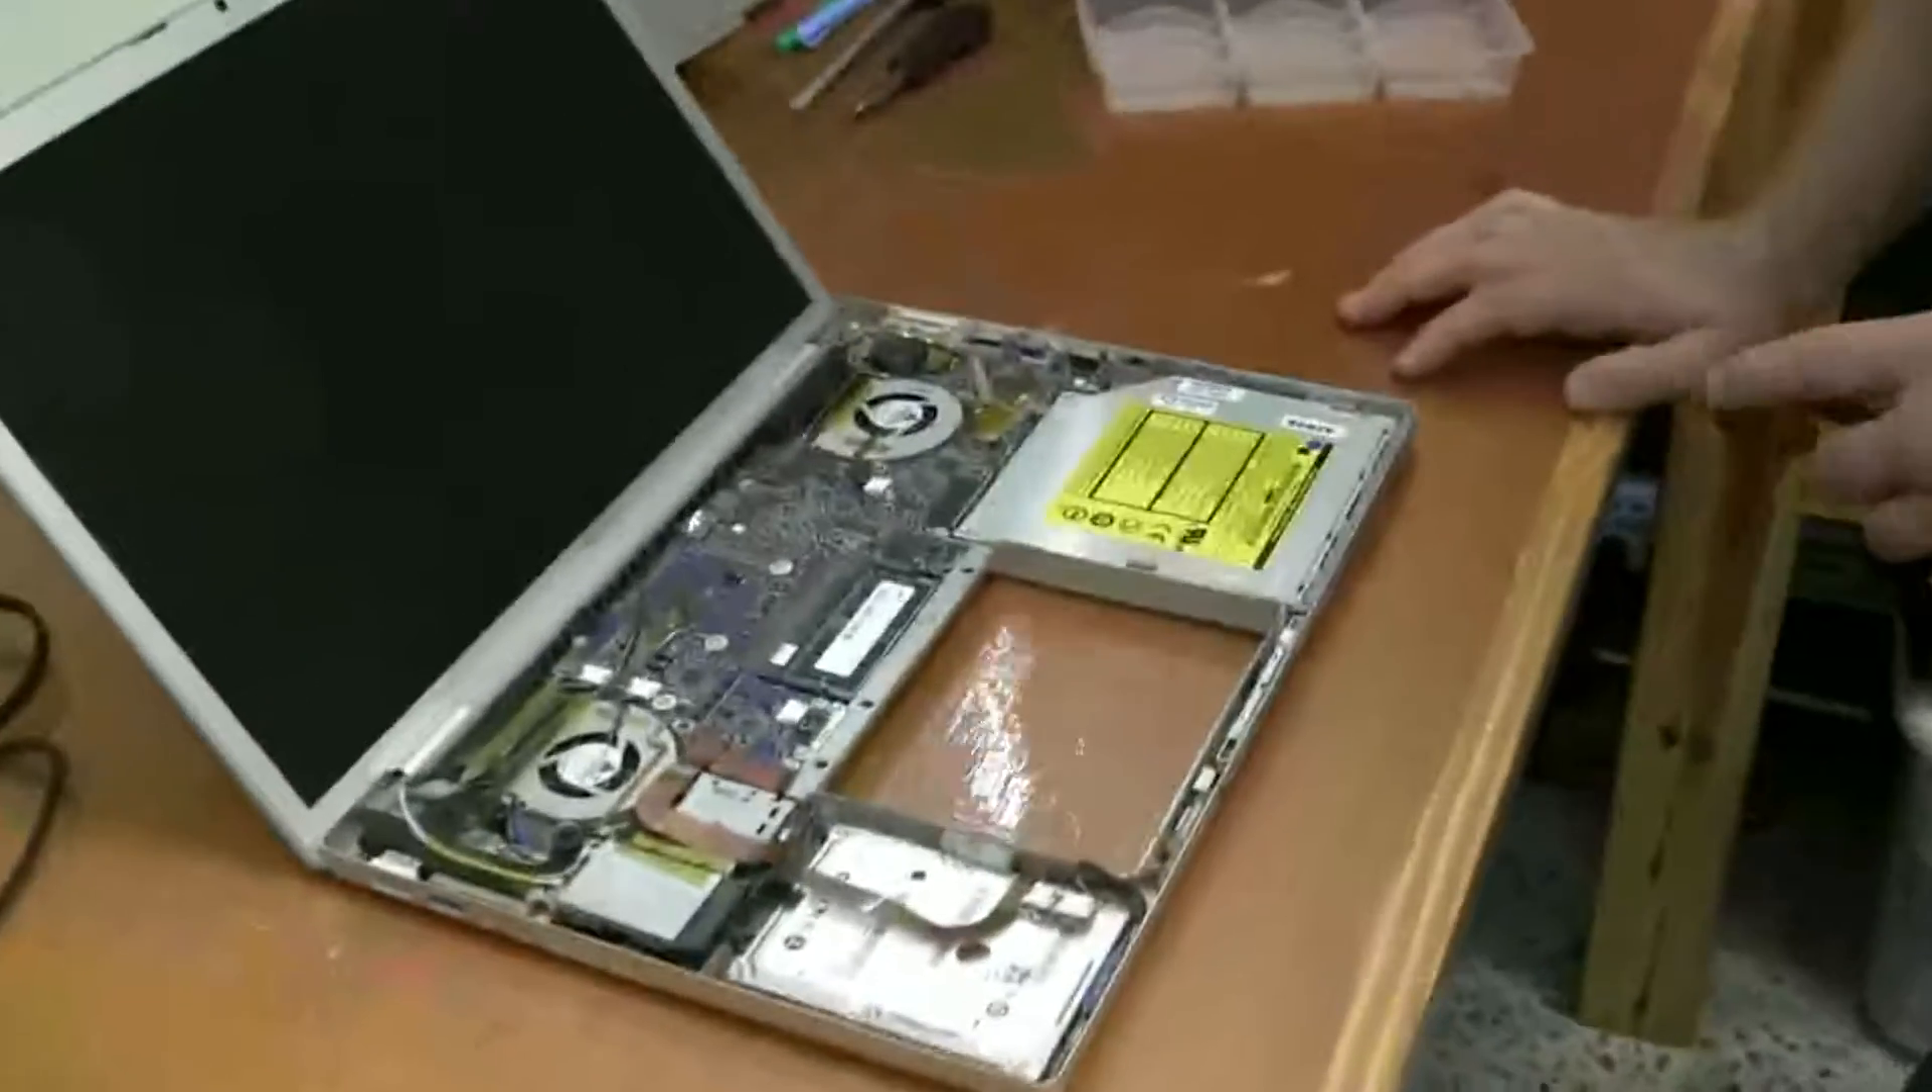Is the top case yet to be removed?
No.